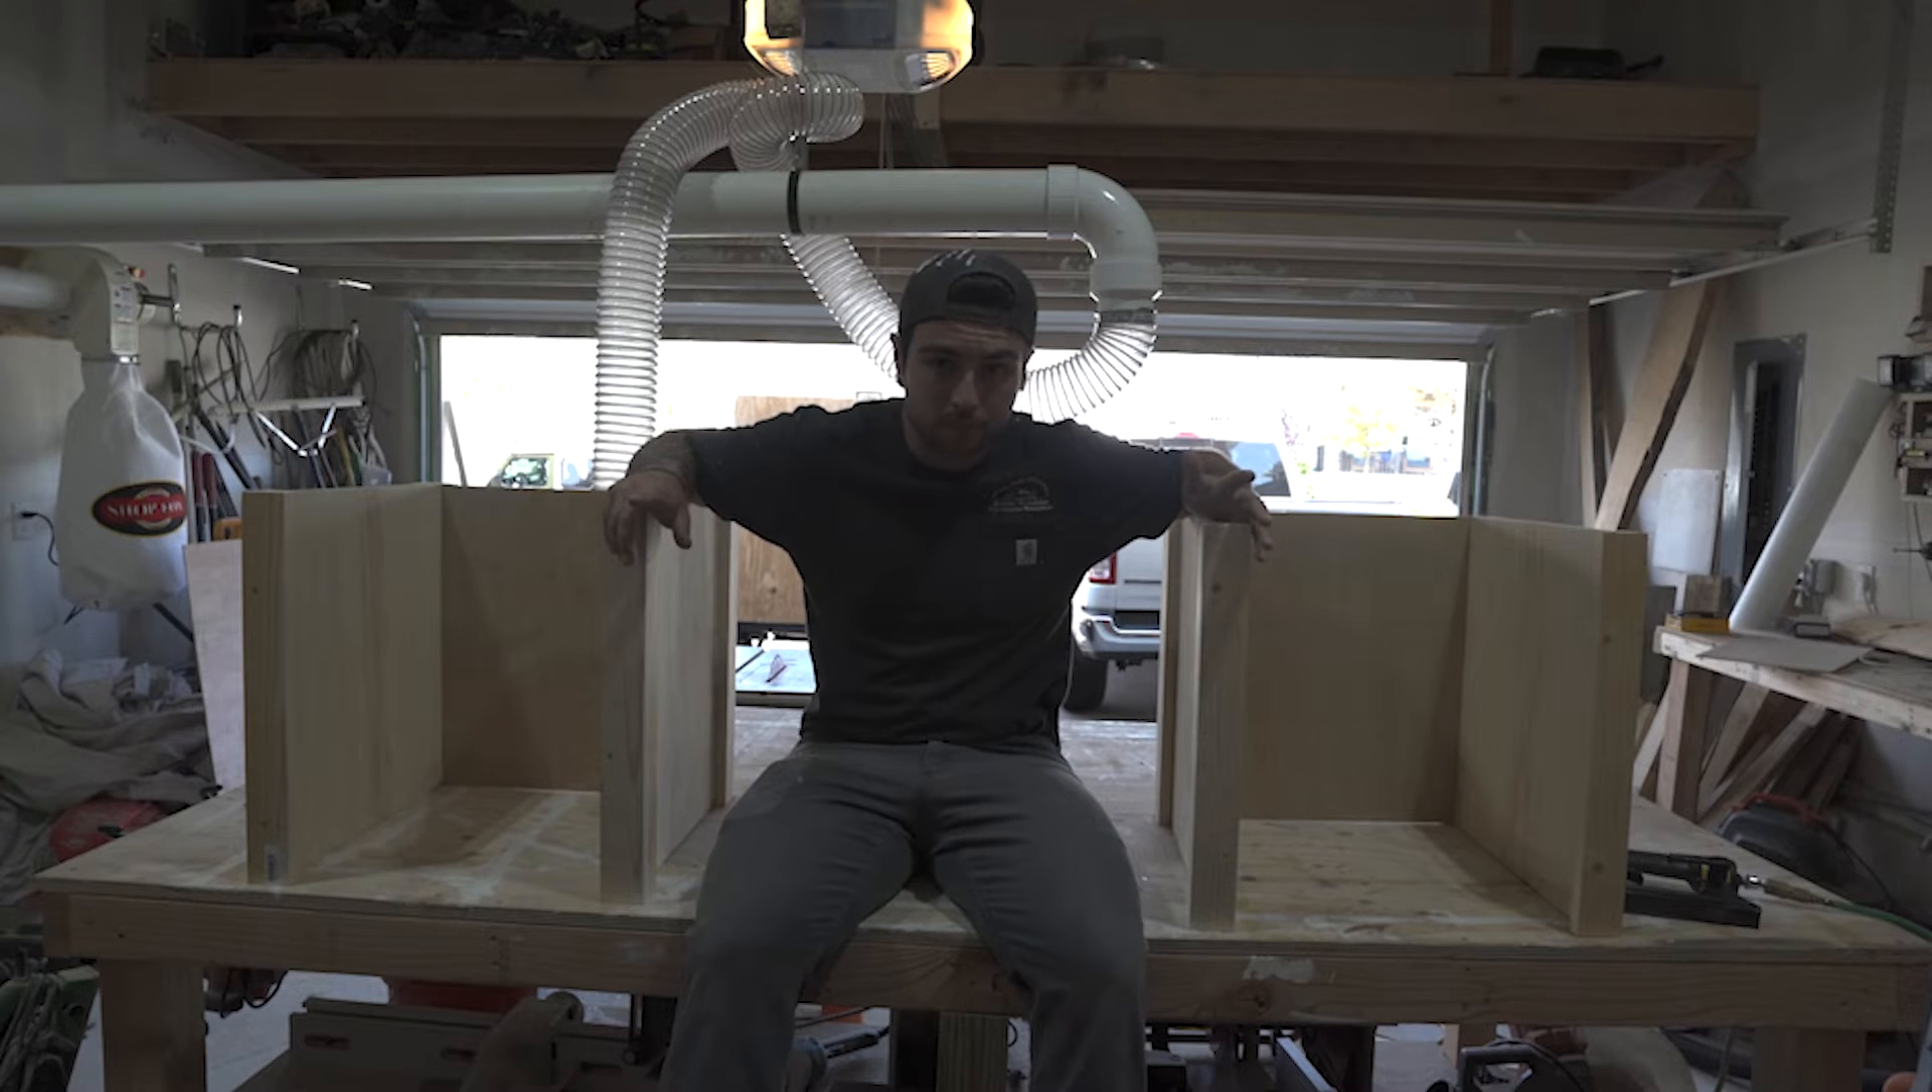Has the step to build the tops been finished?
No.